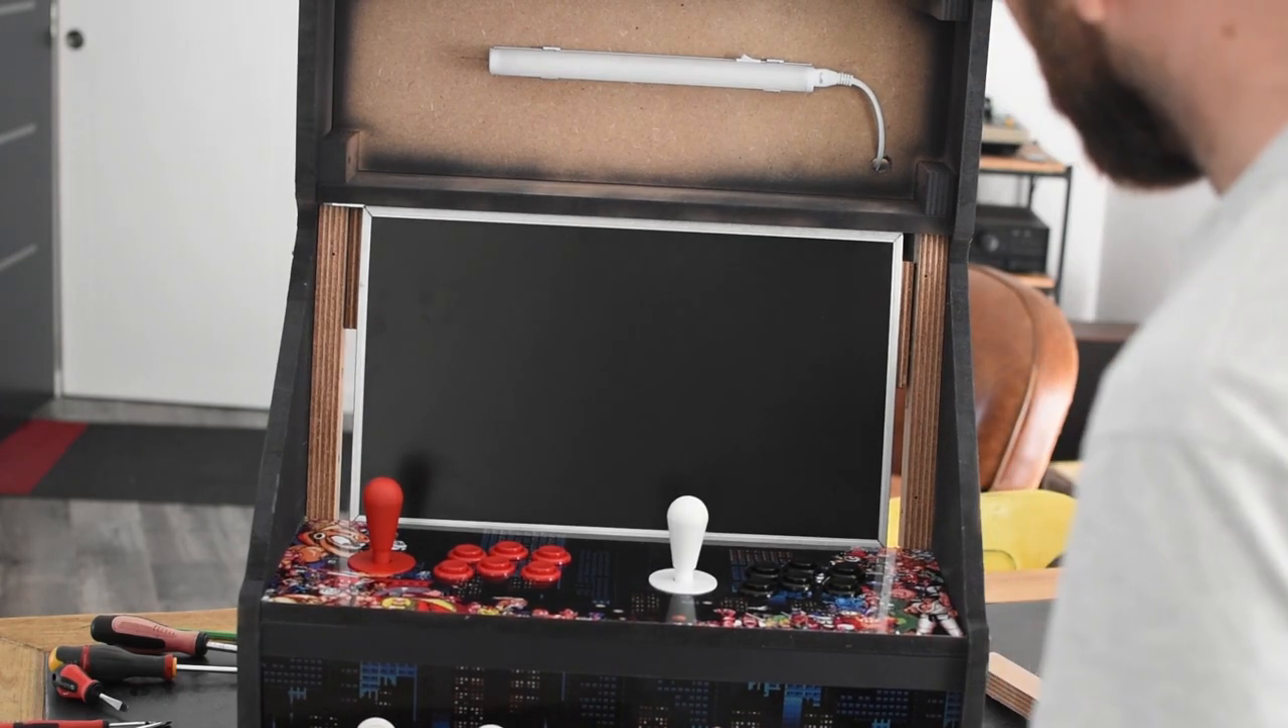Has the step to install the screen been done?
Yes.